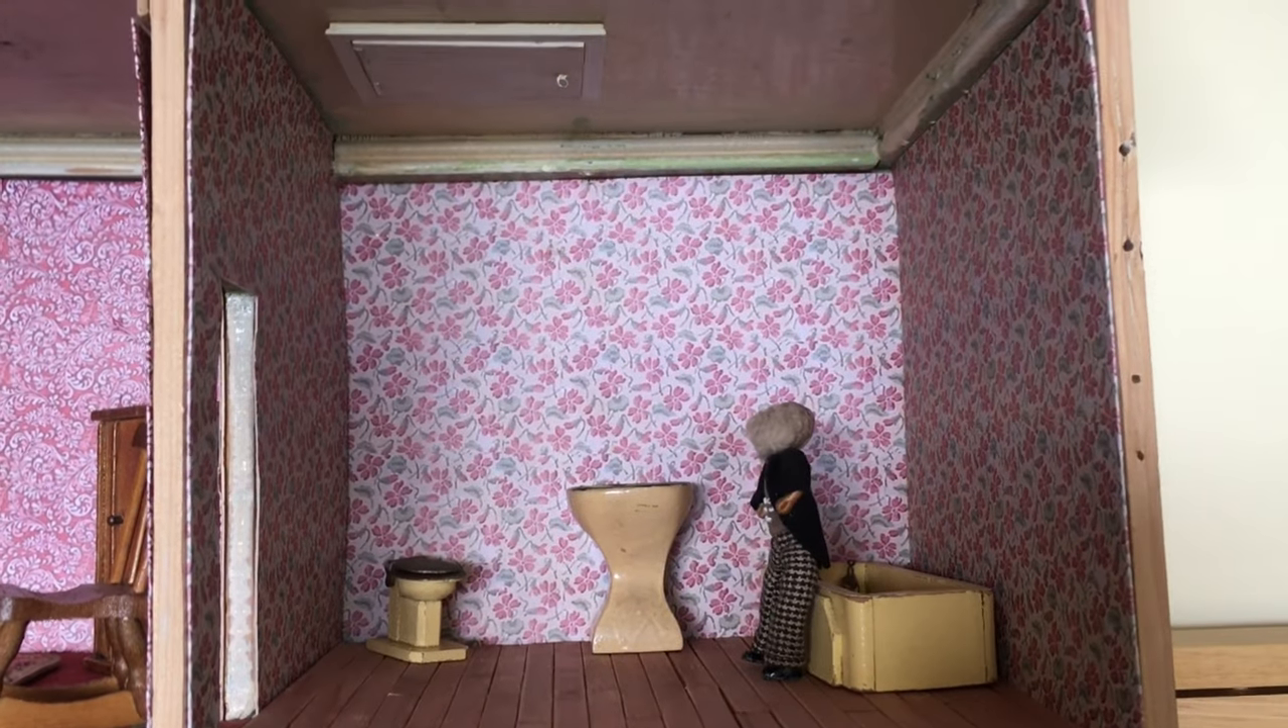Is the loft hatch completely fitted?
Yes.